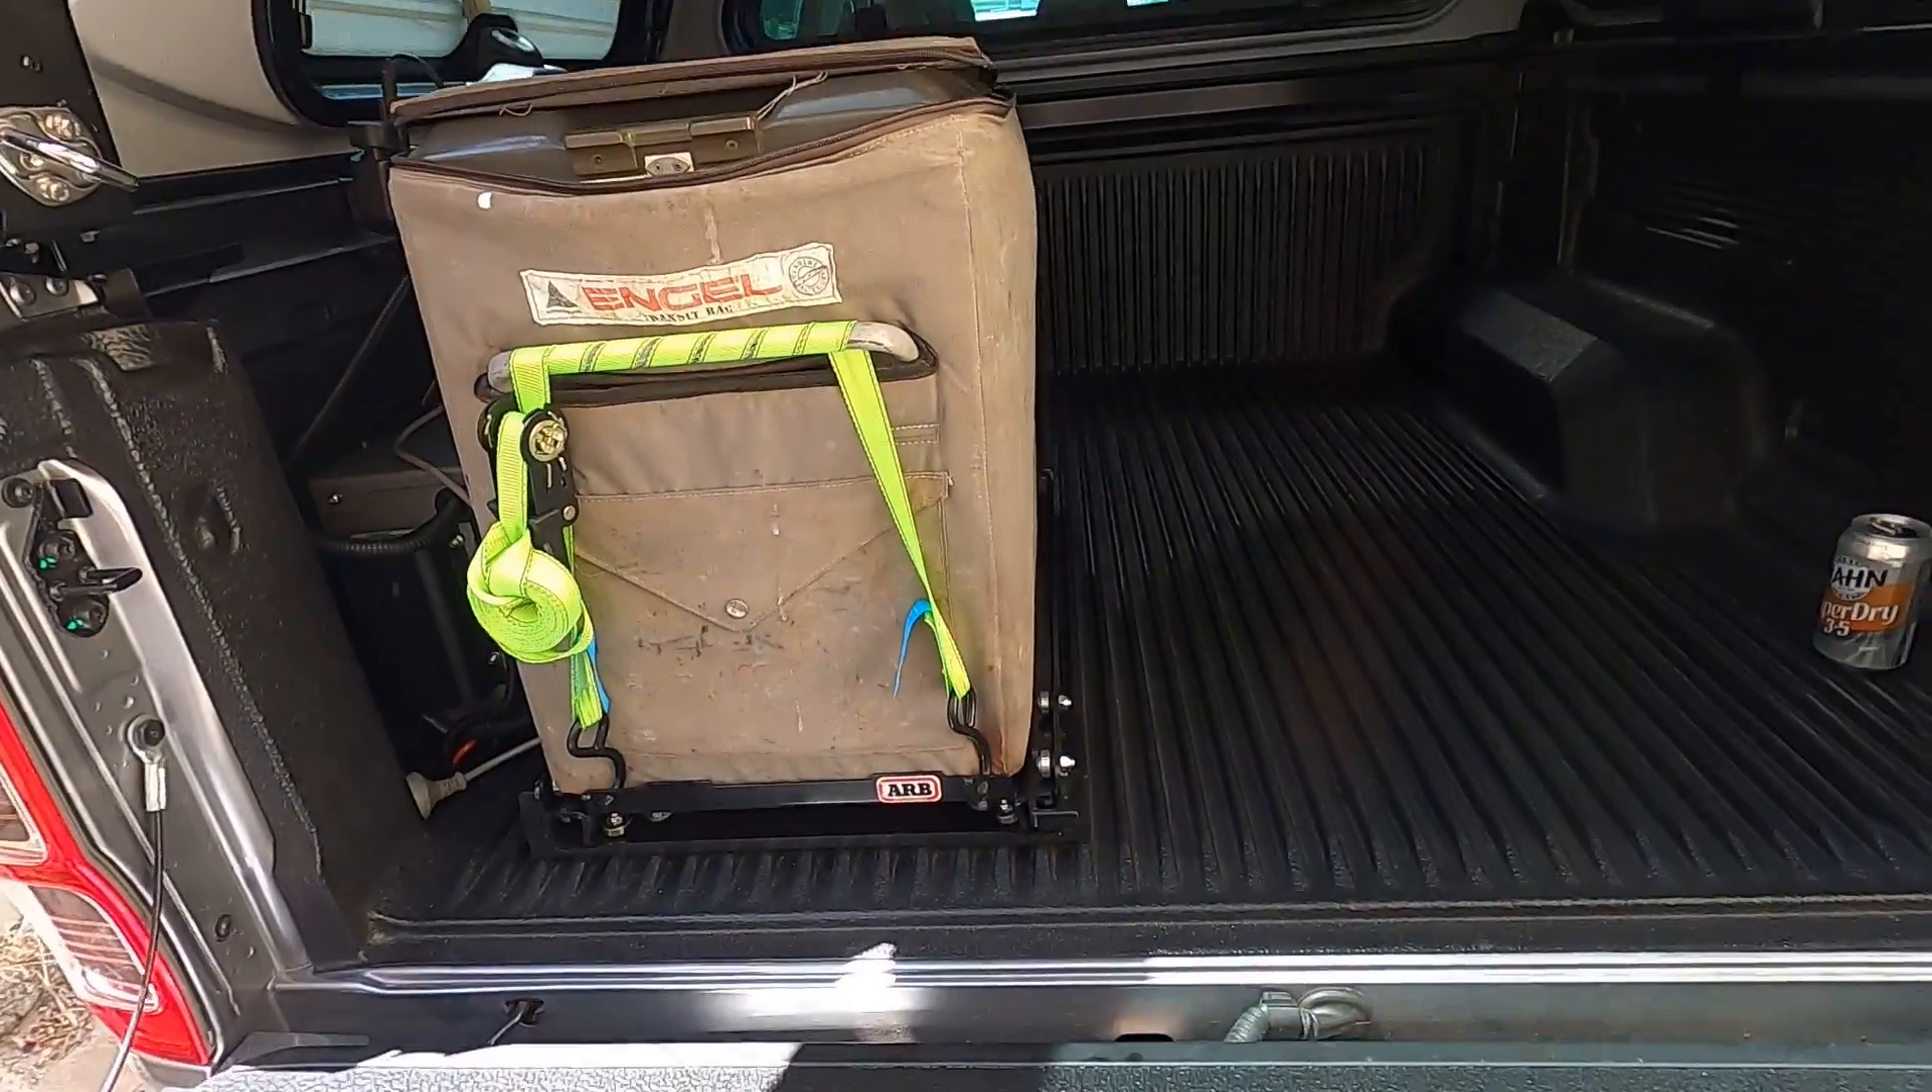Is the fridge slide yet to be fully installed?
No.